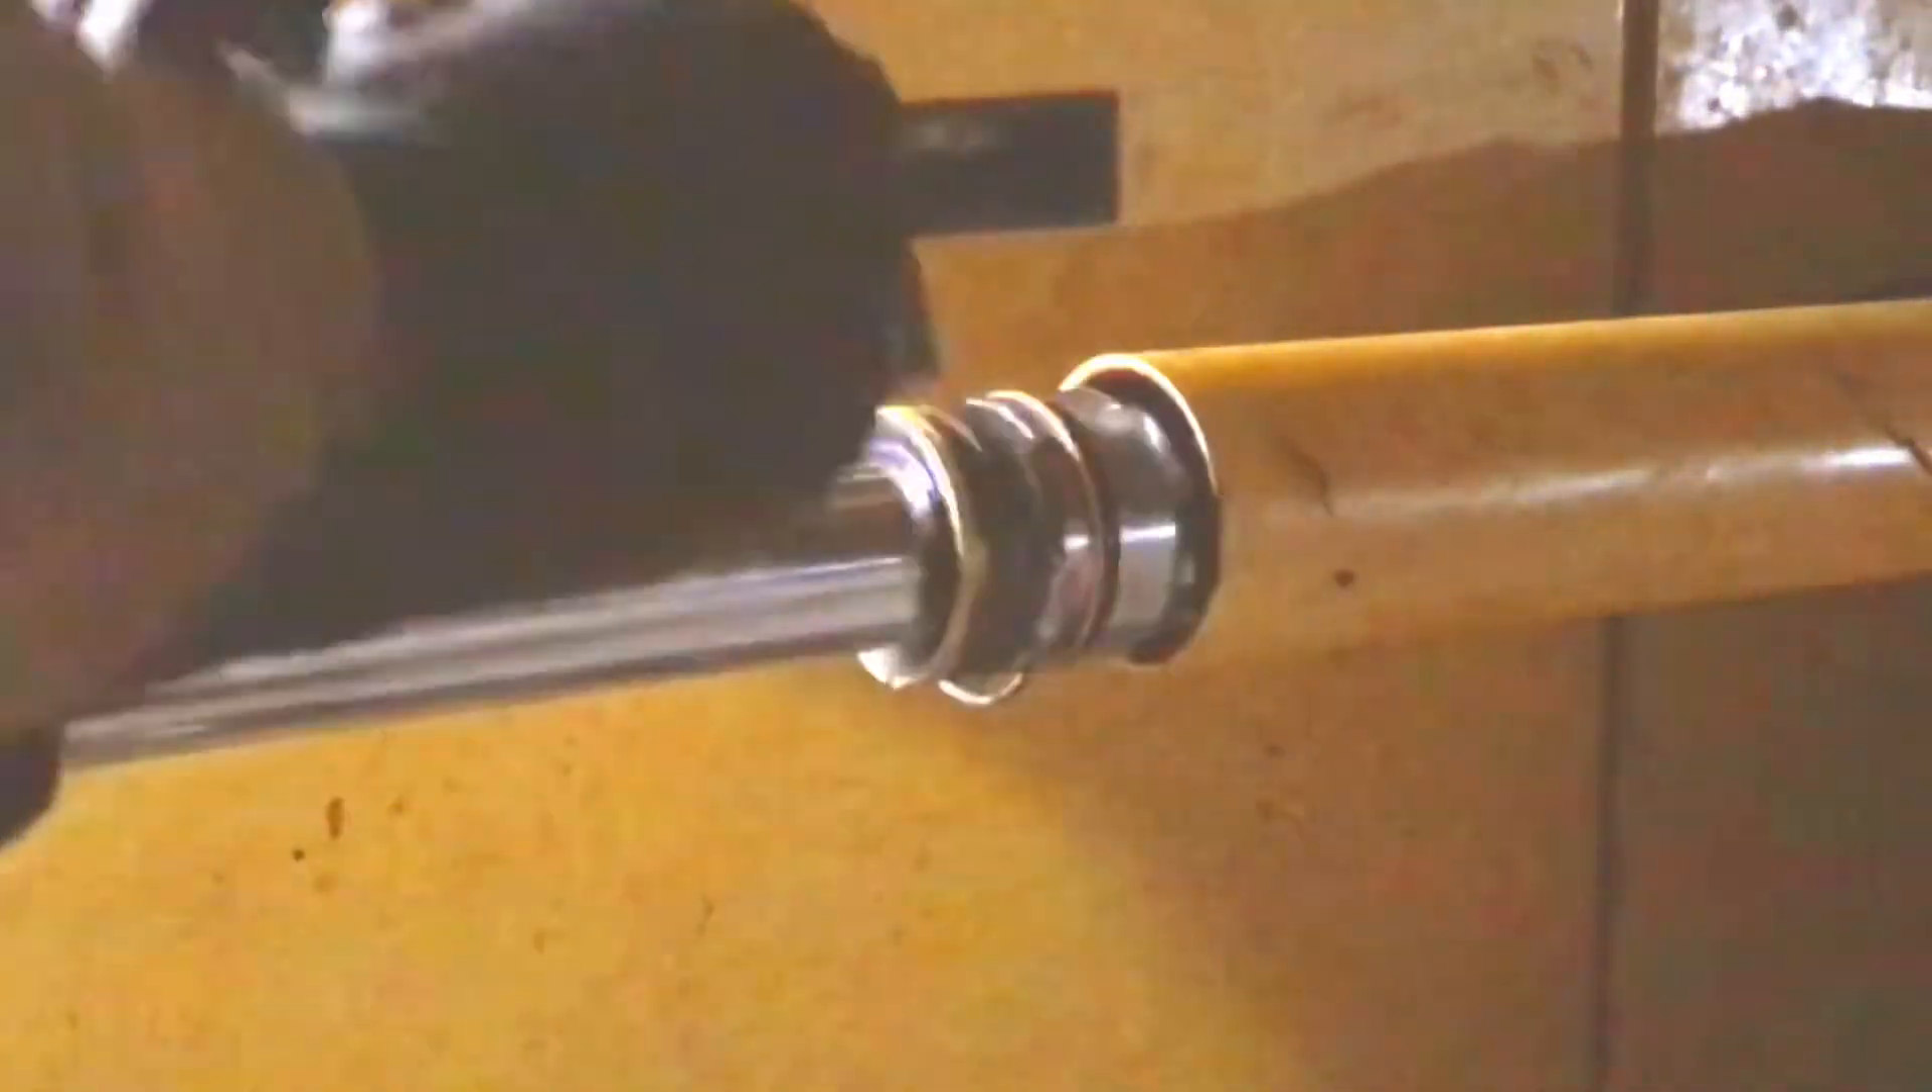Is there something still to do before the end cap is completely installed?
Yes.